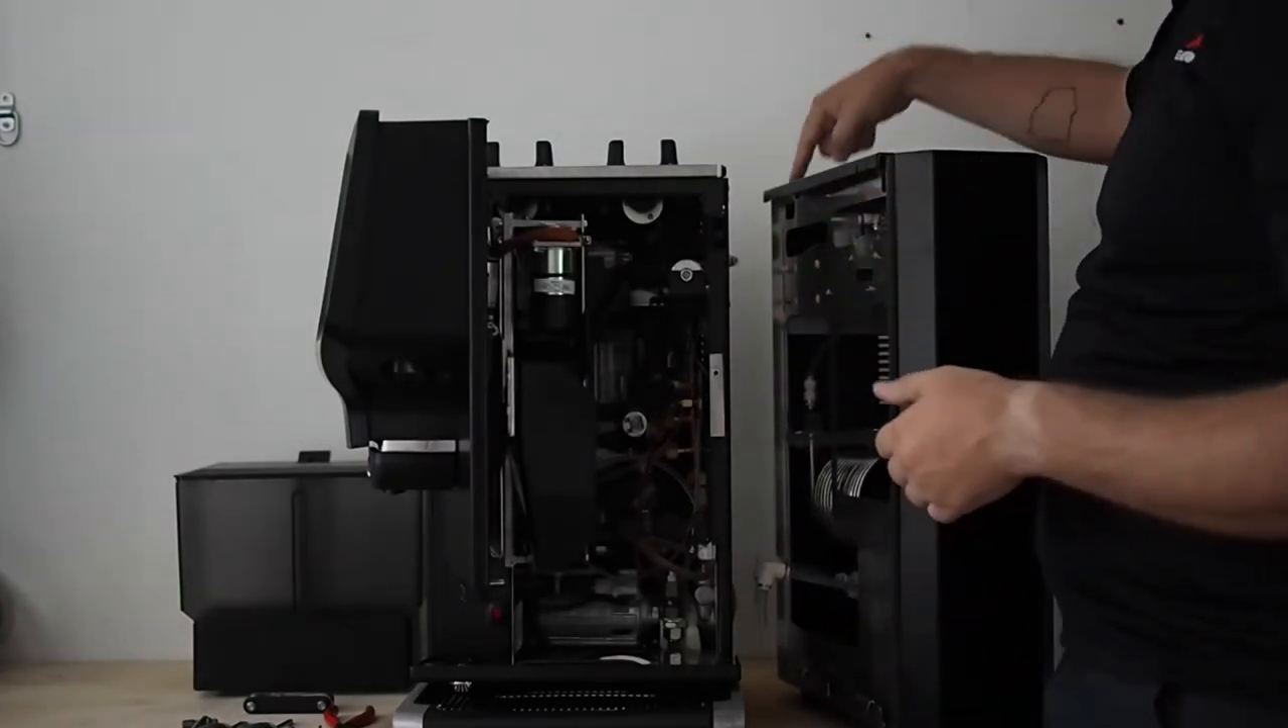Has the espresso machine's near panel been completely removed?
Yes.